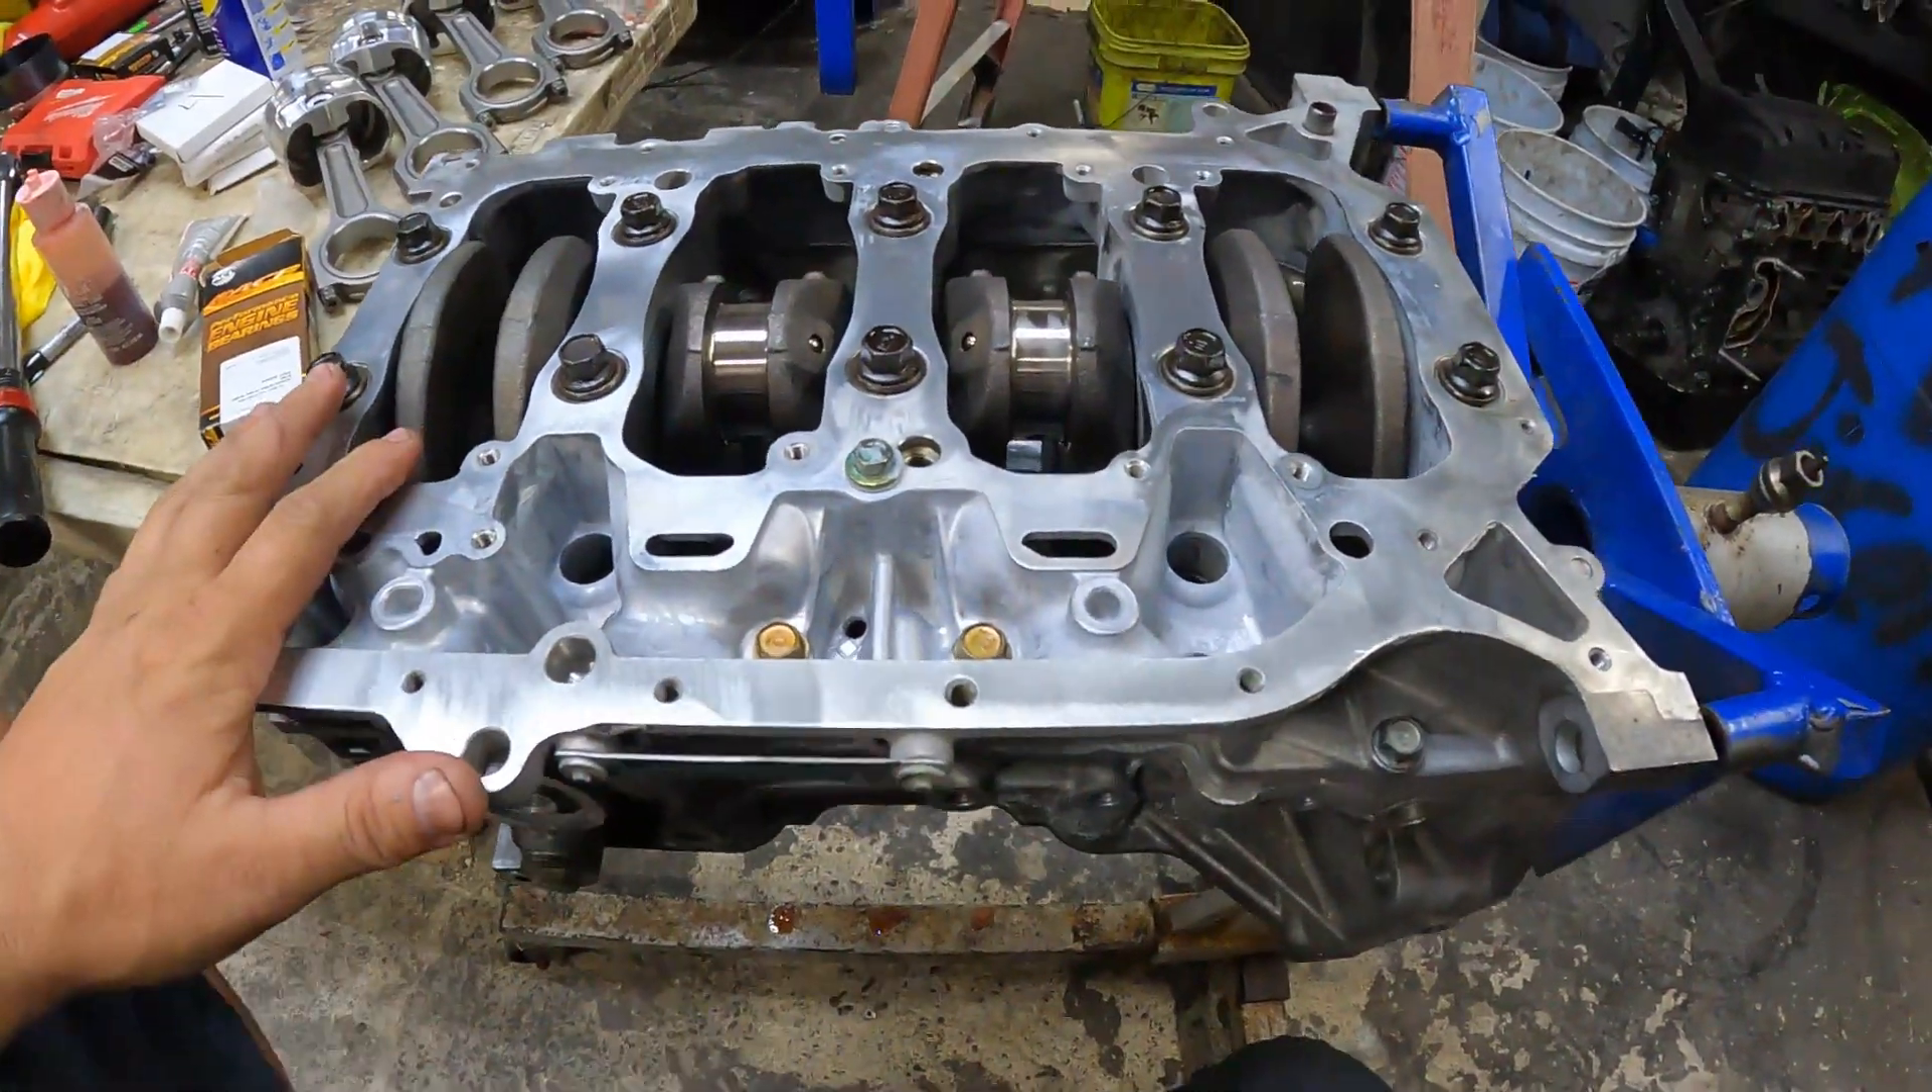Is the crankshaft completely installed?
Yes.